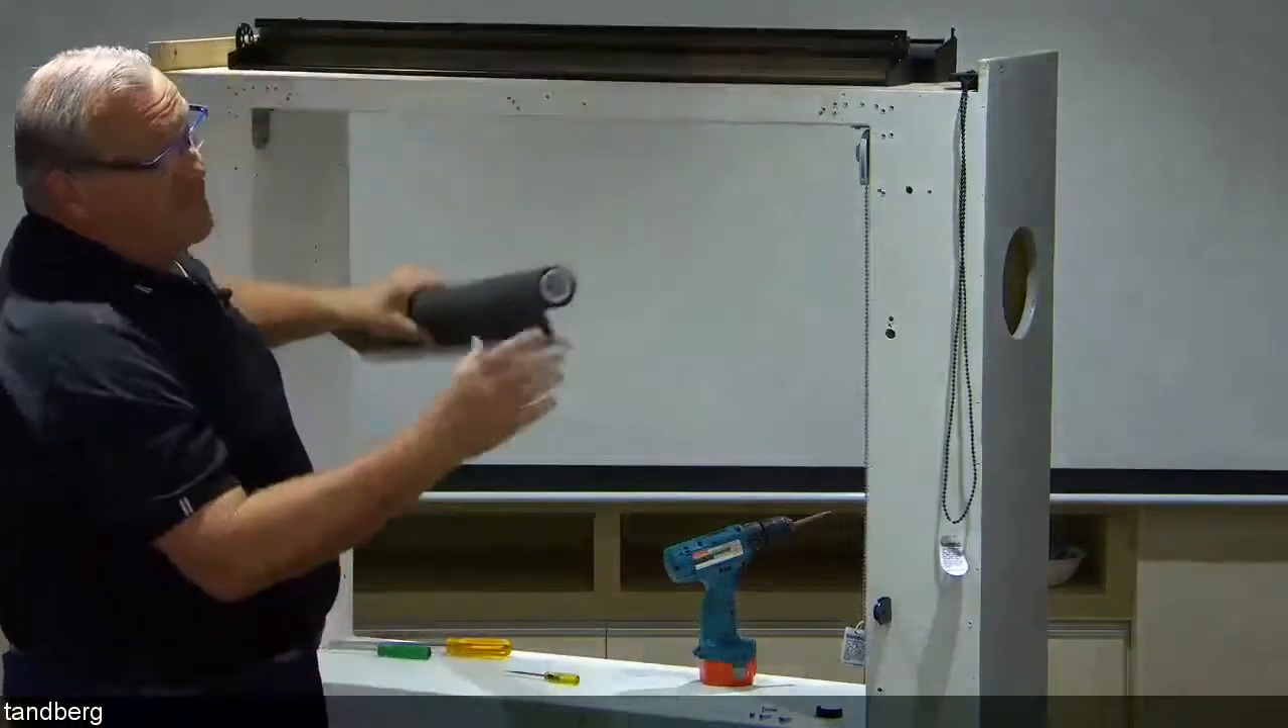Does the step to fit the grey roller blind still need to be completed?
Yes.